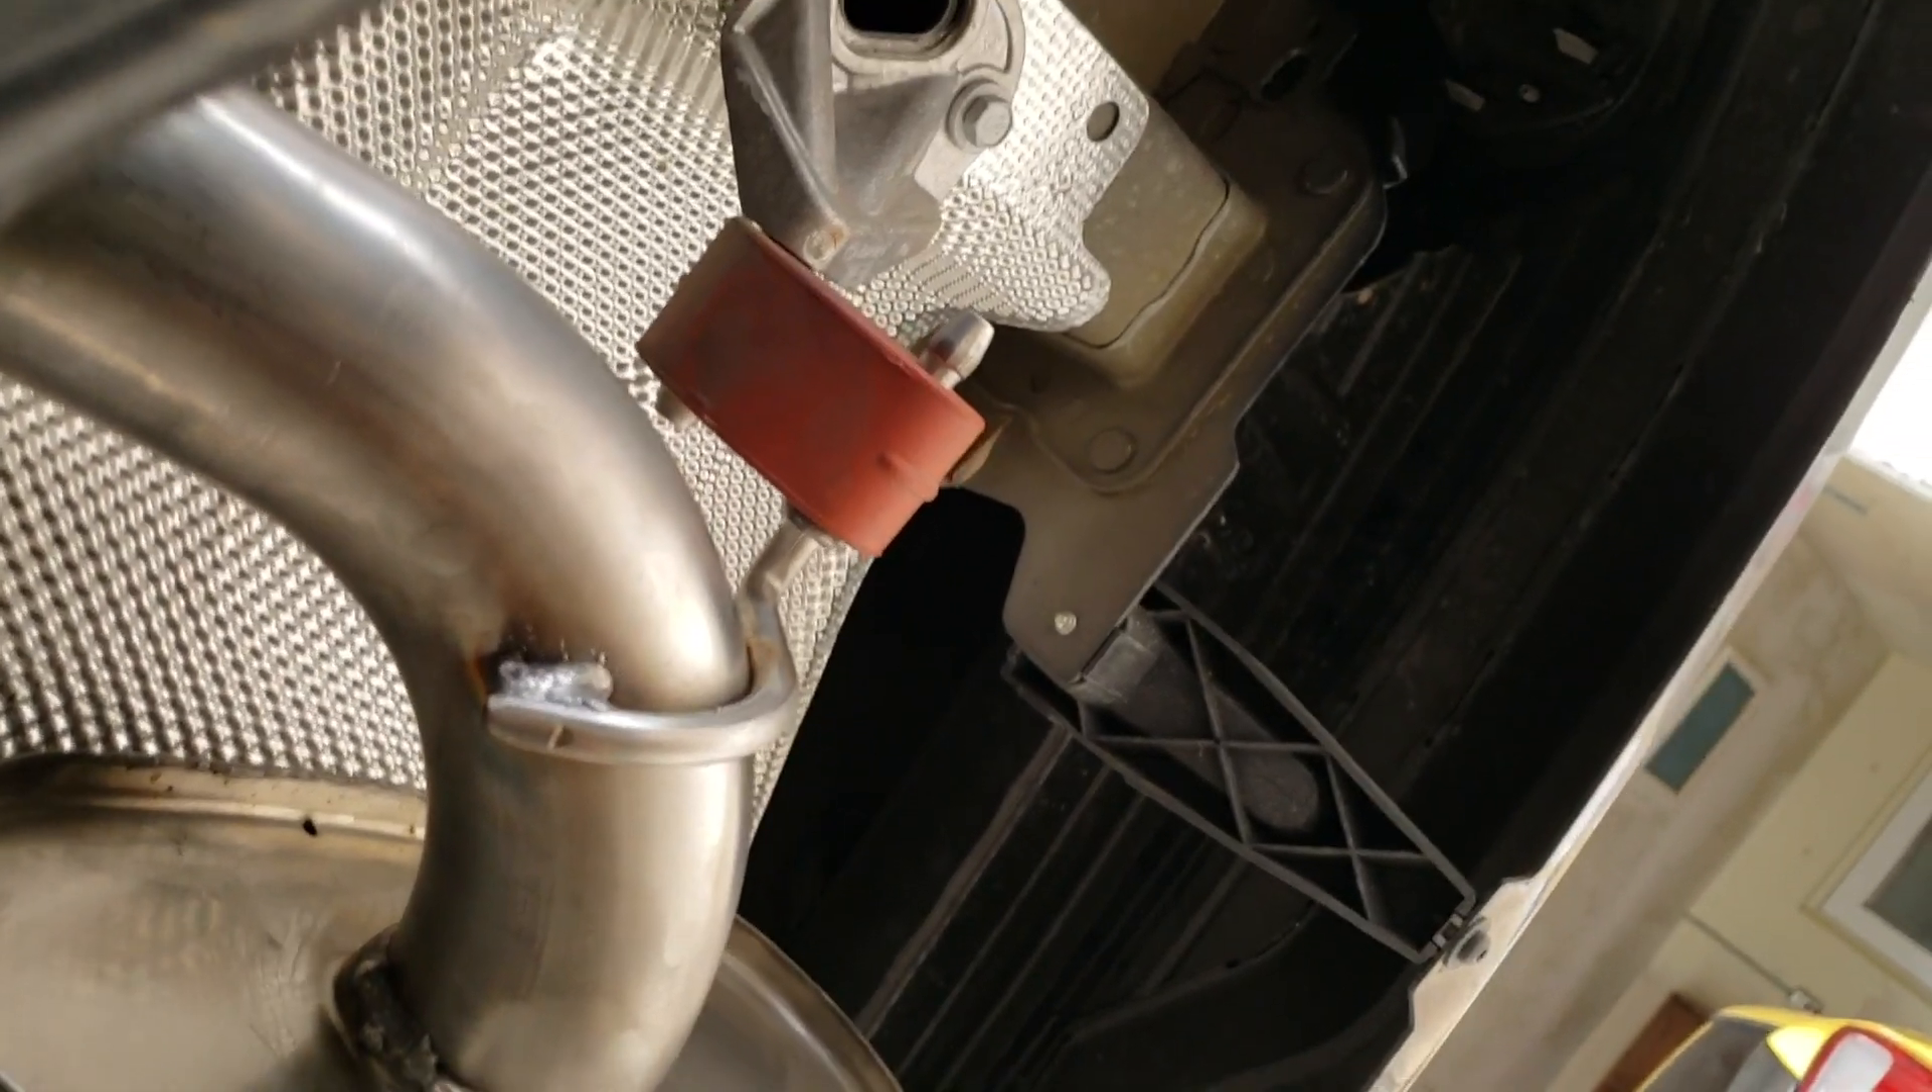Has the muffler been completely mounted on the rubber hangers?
Yes.